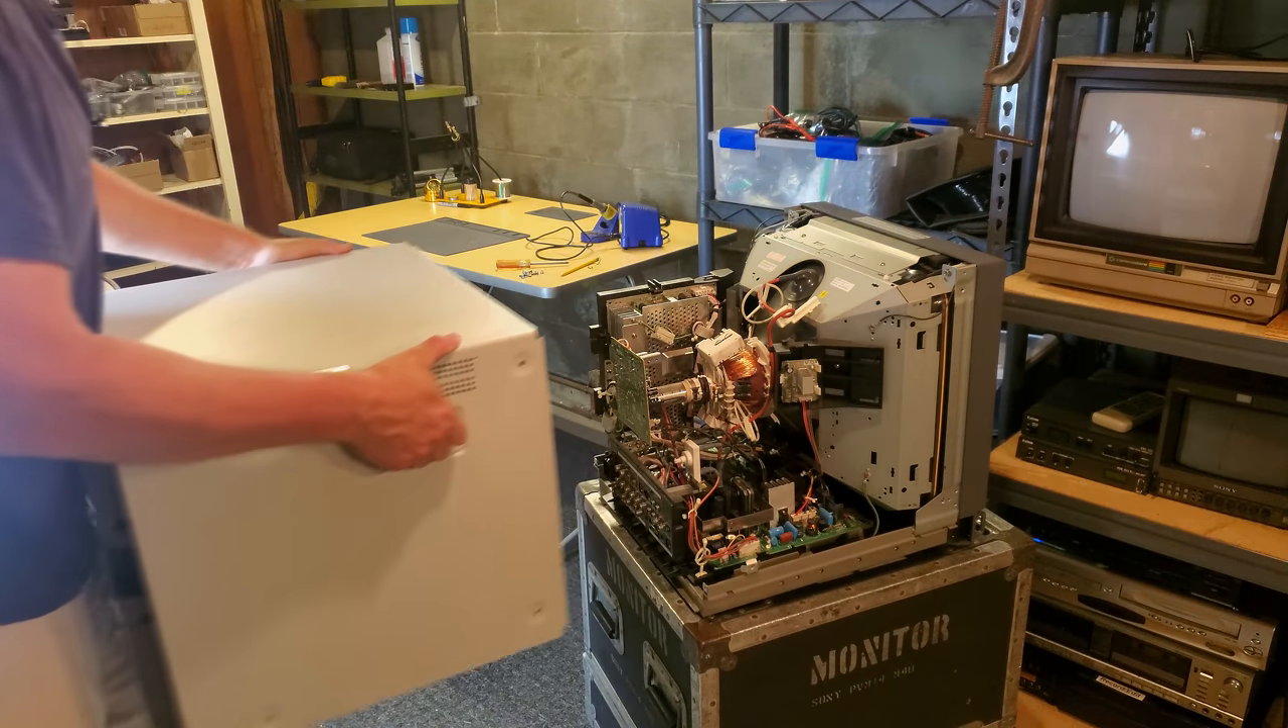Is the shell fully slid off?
Yes.